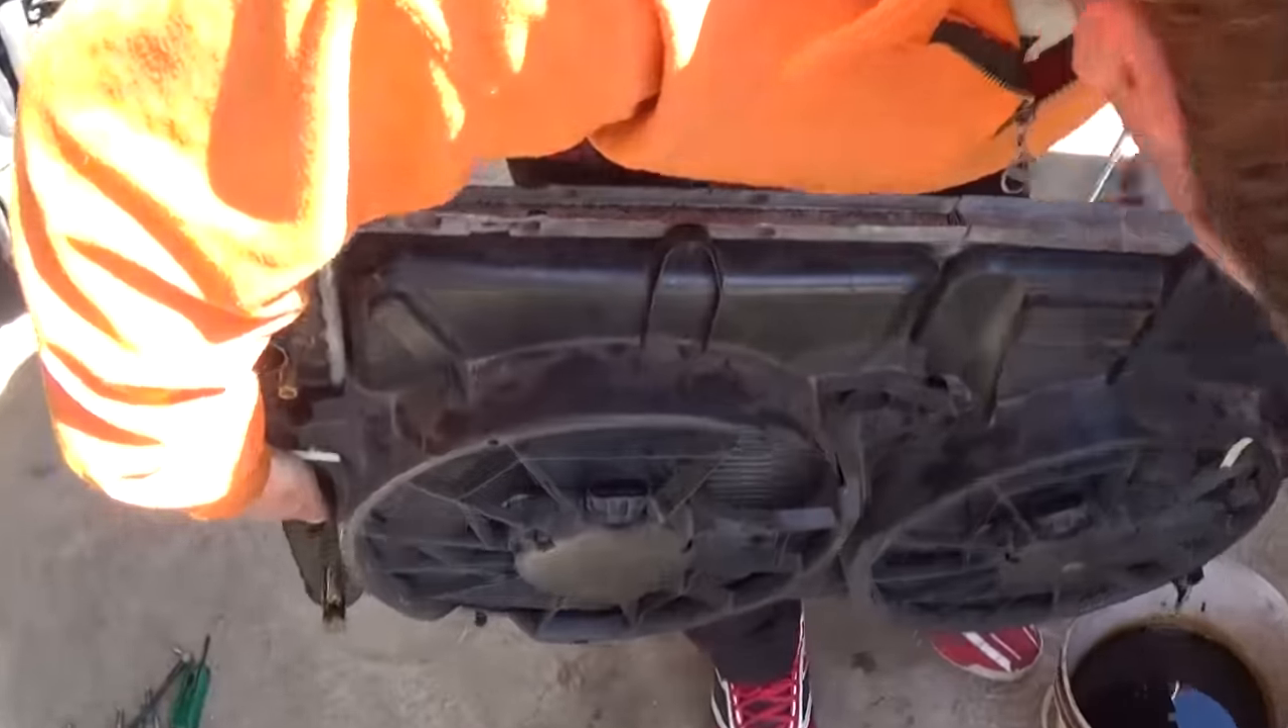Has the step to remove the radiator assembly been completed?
Yes.